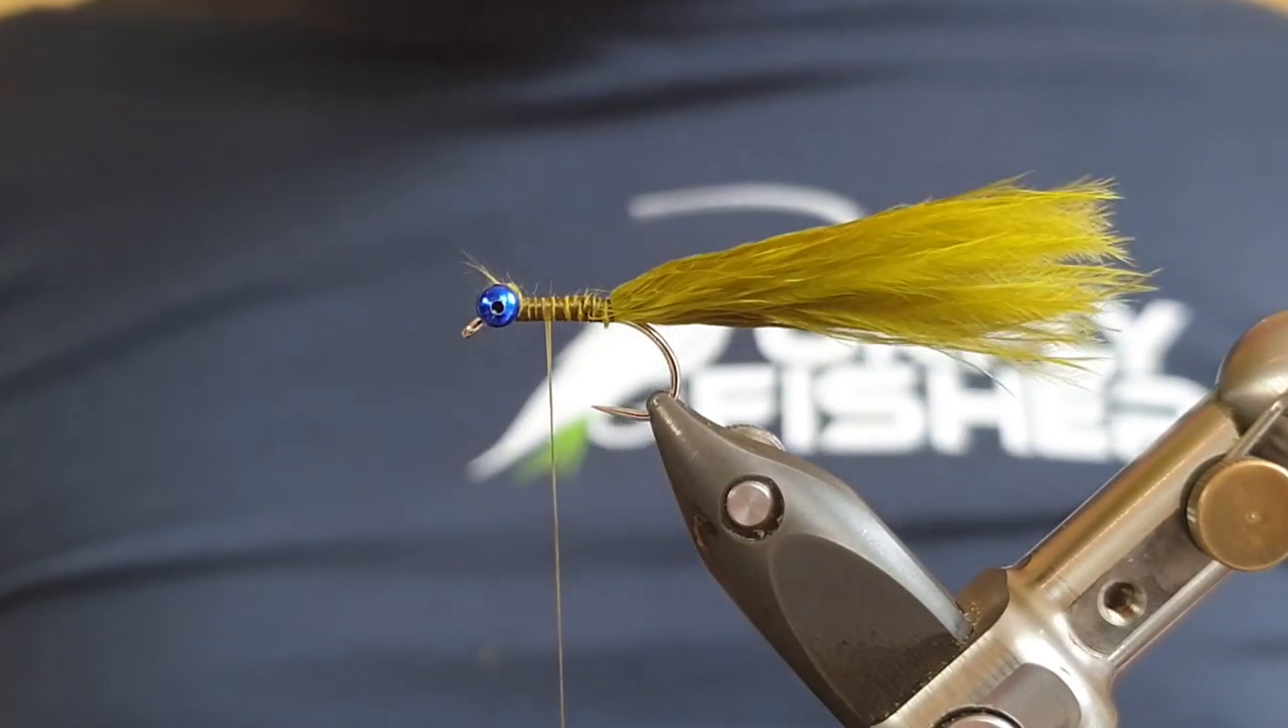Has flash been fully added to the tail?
No.